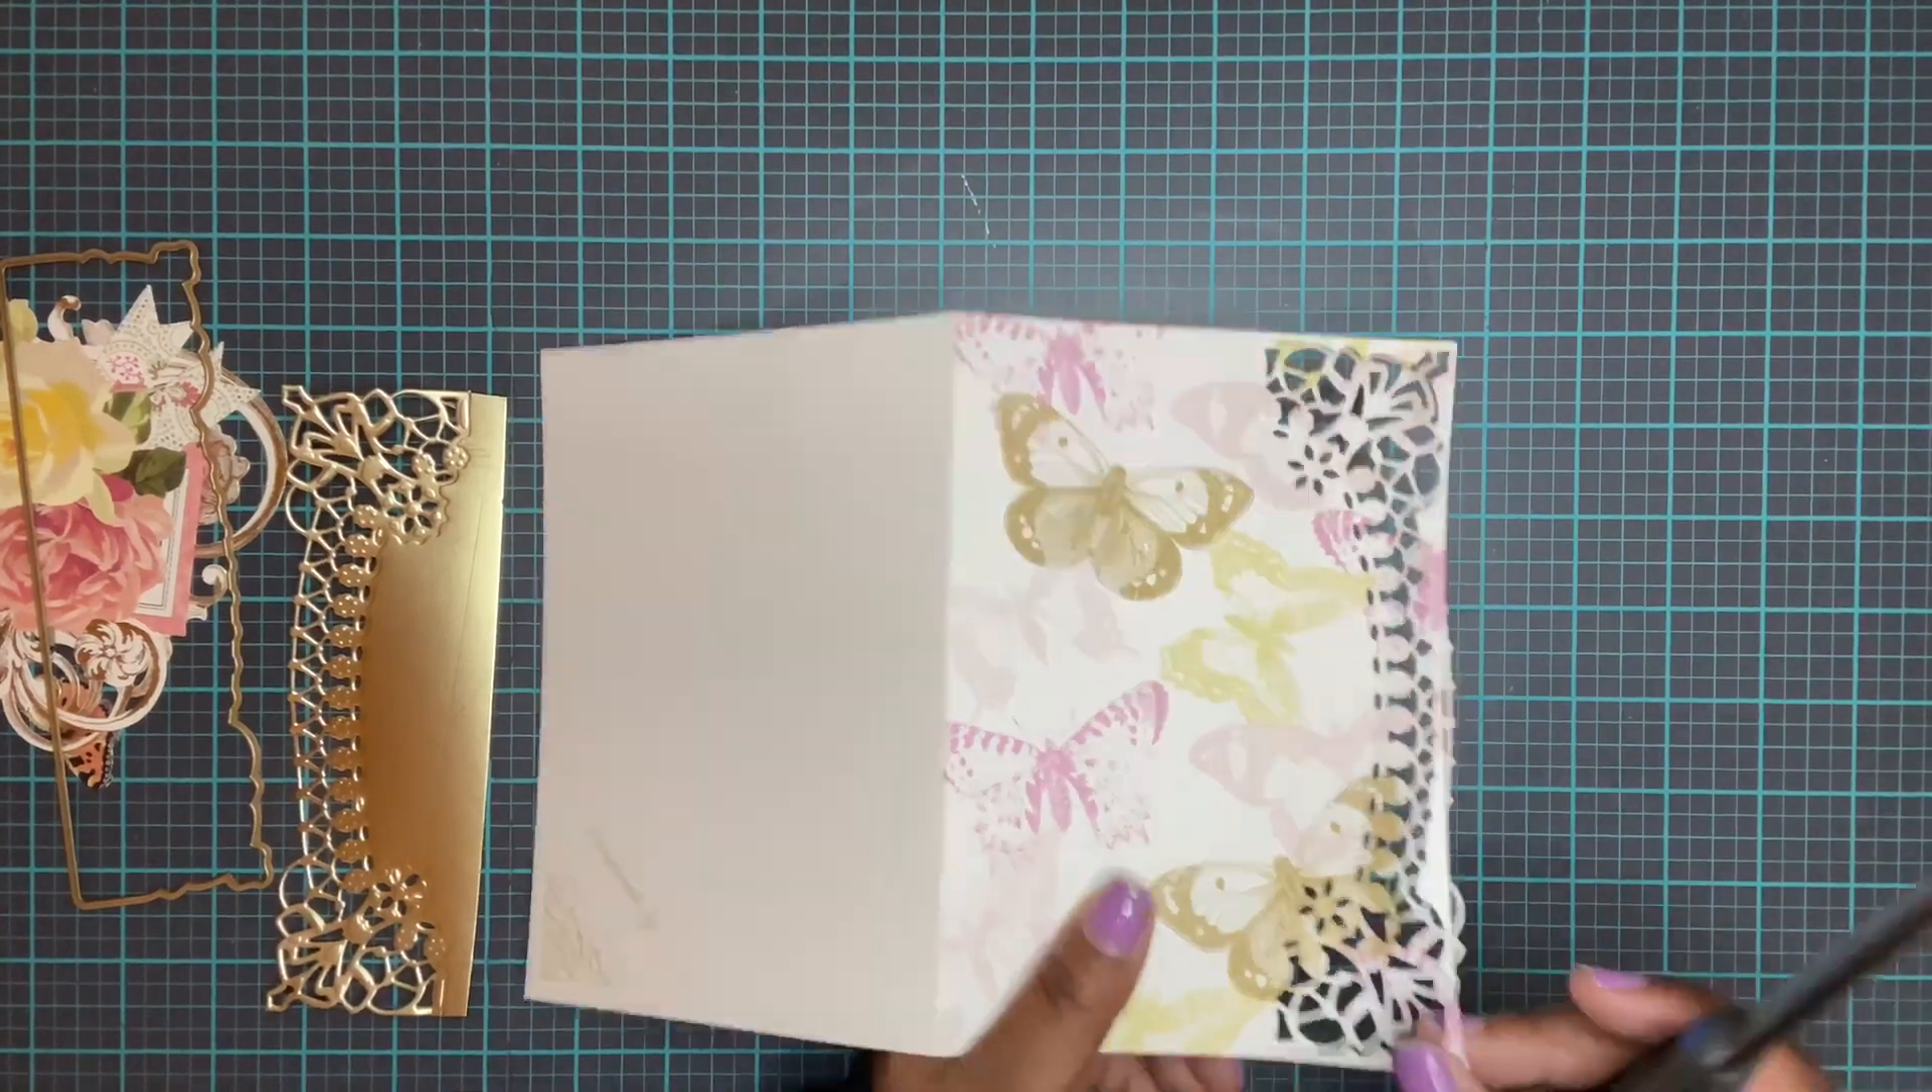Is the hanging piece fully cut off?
No.